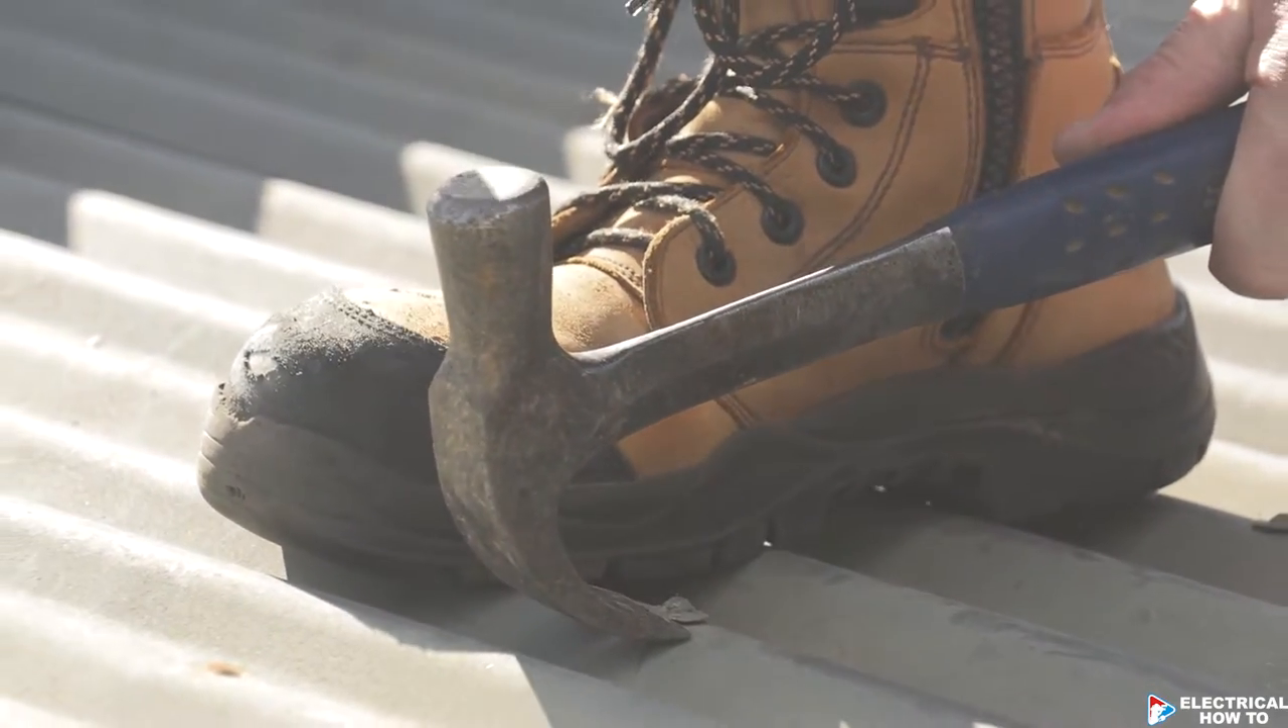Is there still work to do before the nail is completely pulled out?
Yes.